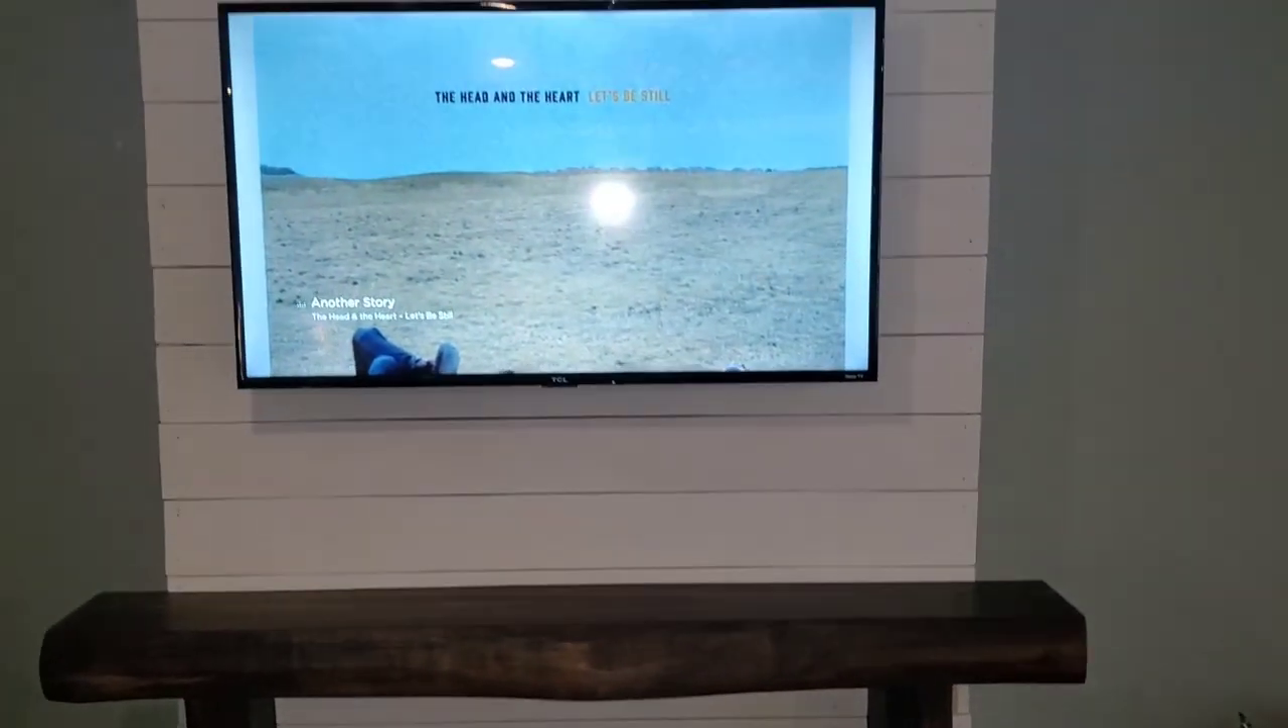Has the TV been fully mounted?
Yes.